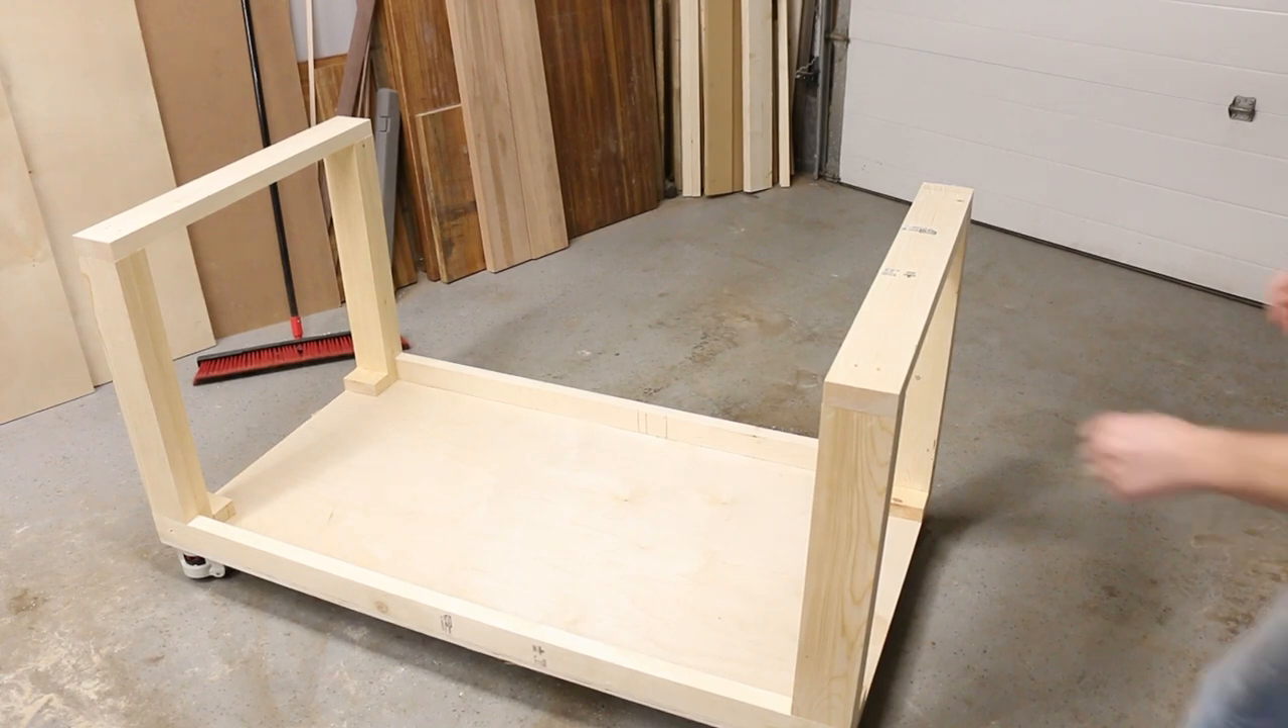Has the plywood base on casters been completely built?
Yes.